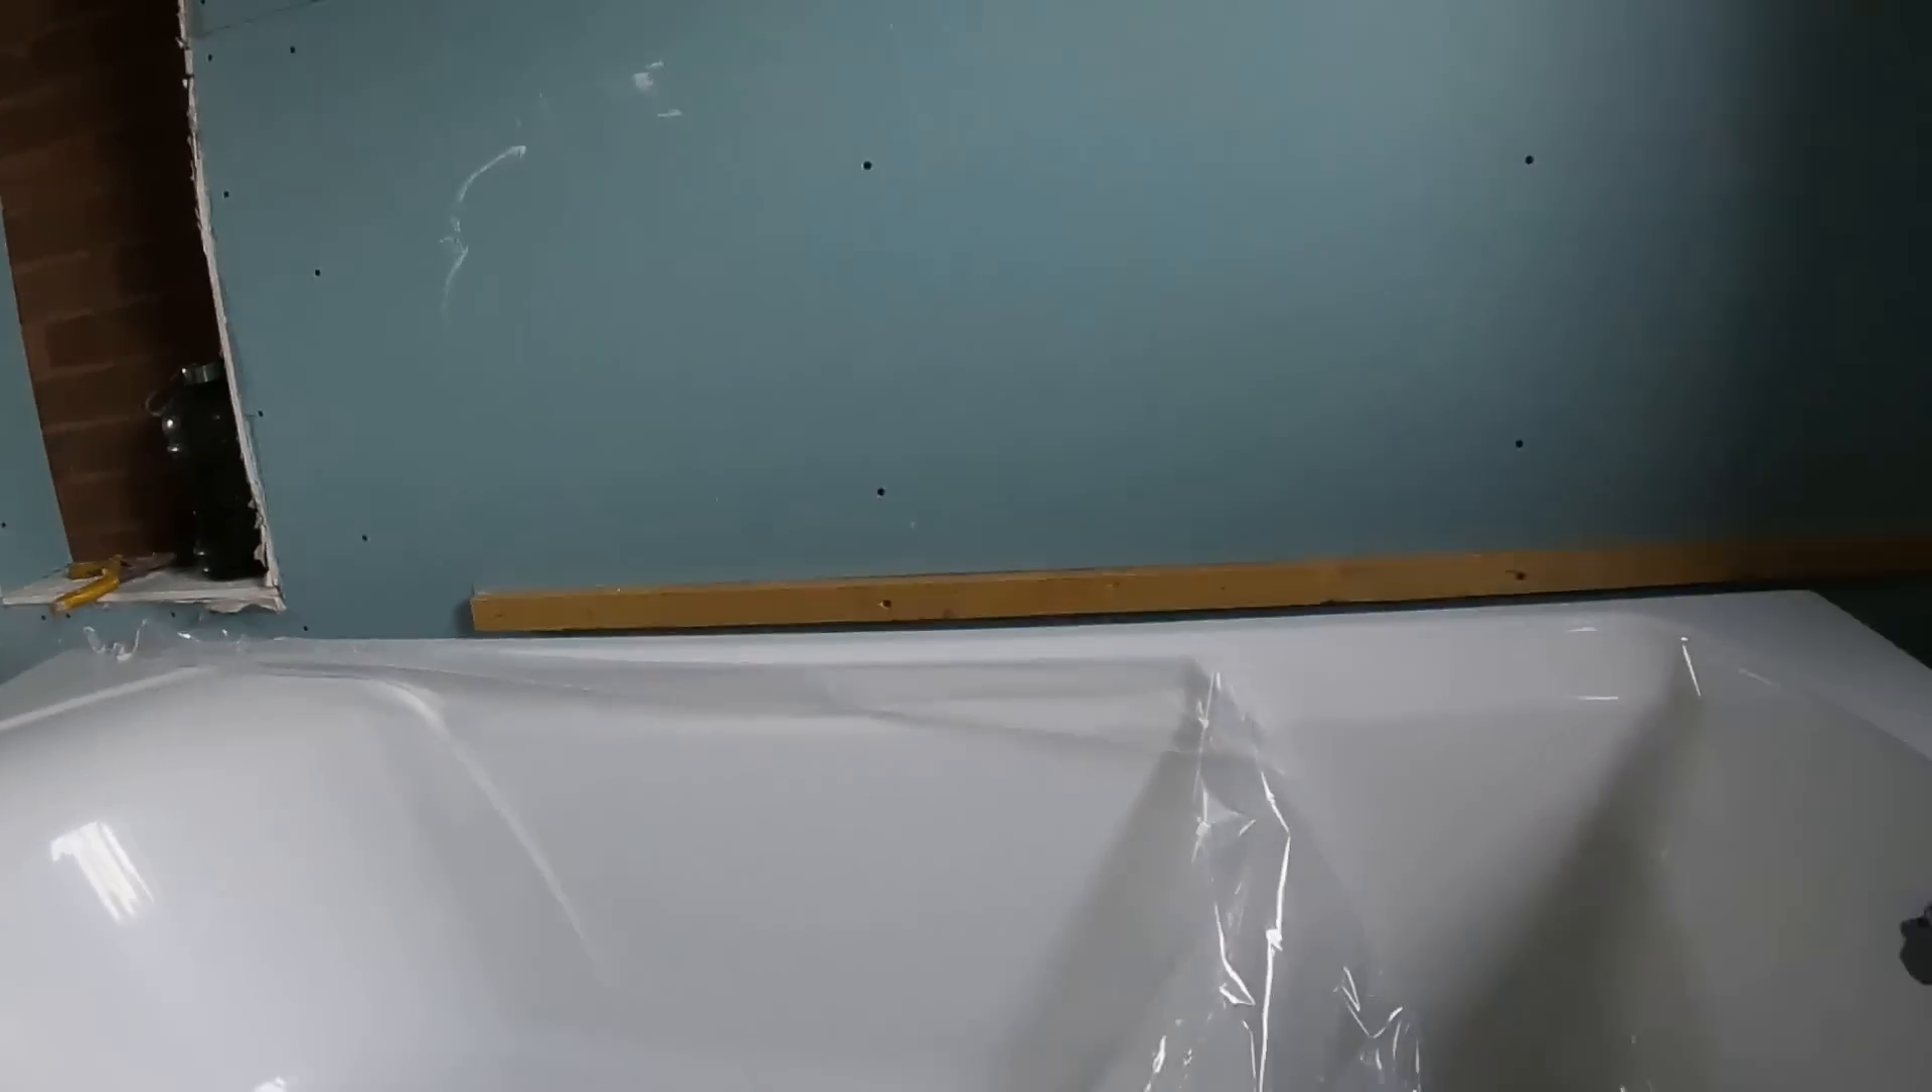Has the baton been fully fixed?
Yes.